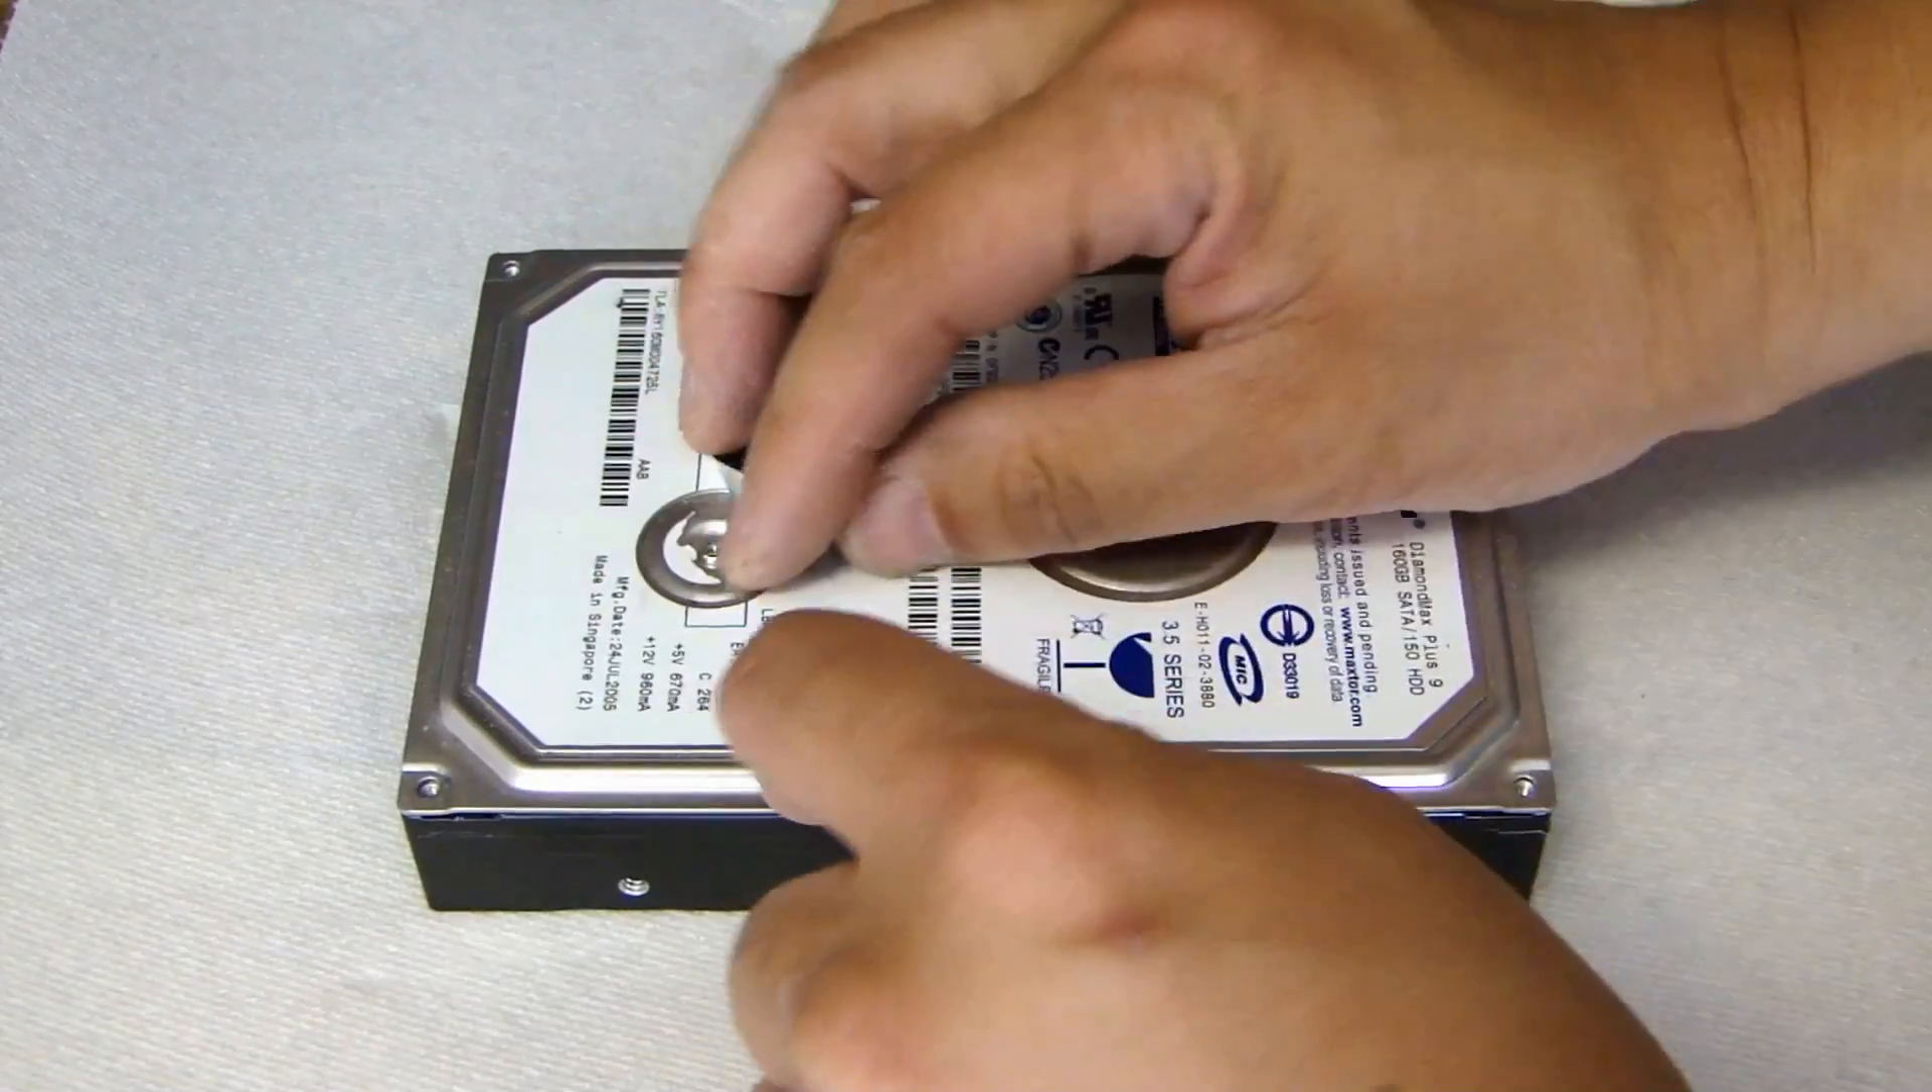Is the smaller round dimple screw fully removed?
No.